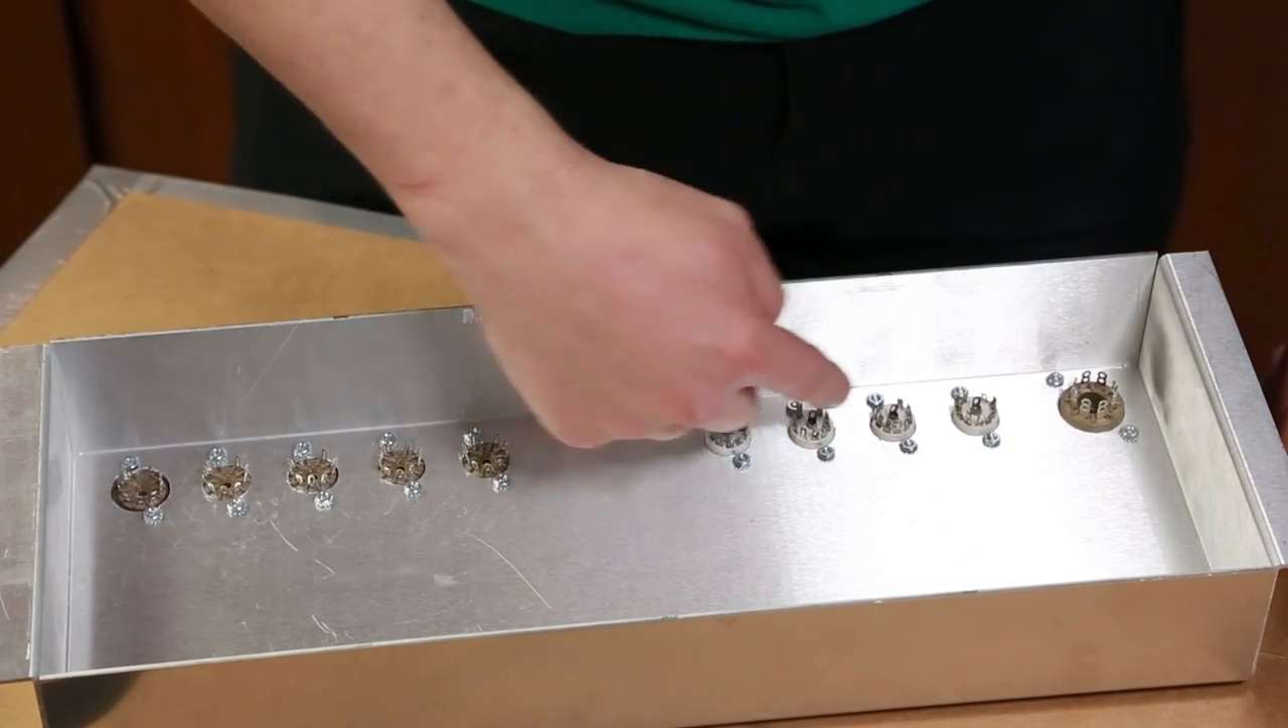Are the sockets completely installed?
Yes.